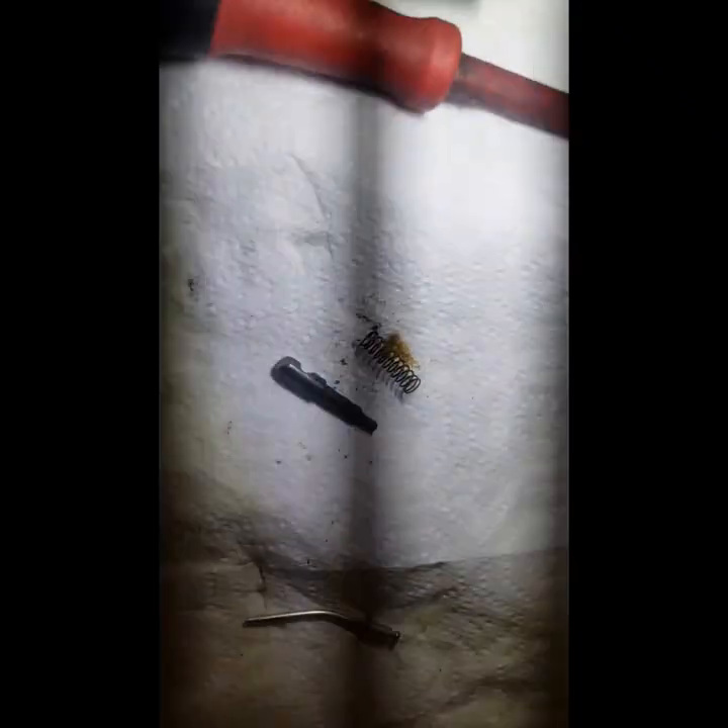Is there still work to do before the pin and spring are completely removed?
No.